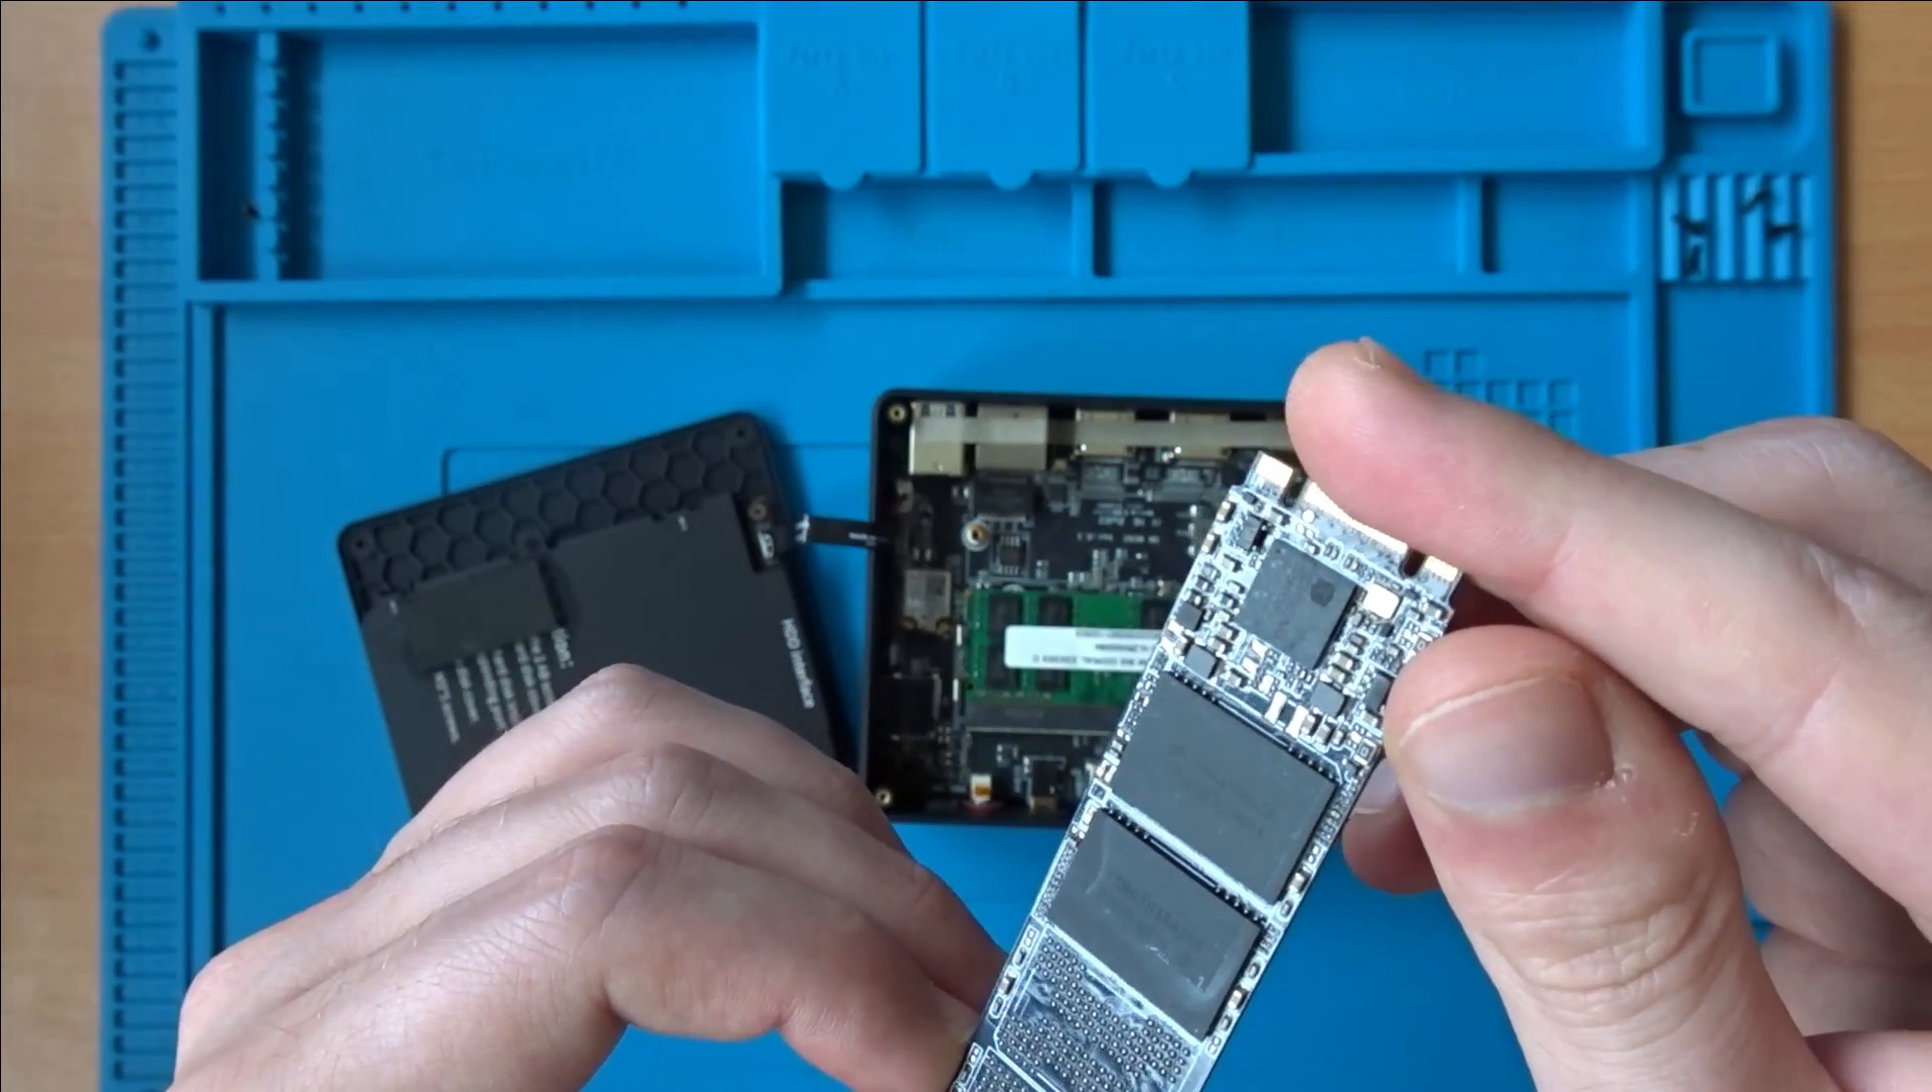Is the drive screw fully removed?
Yes.